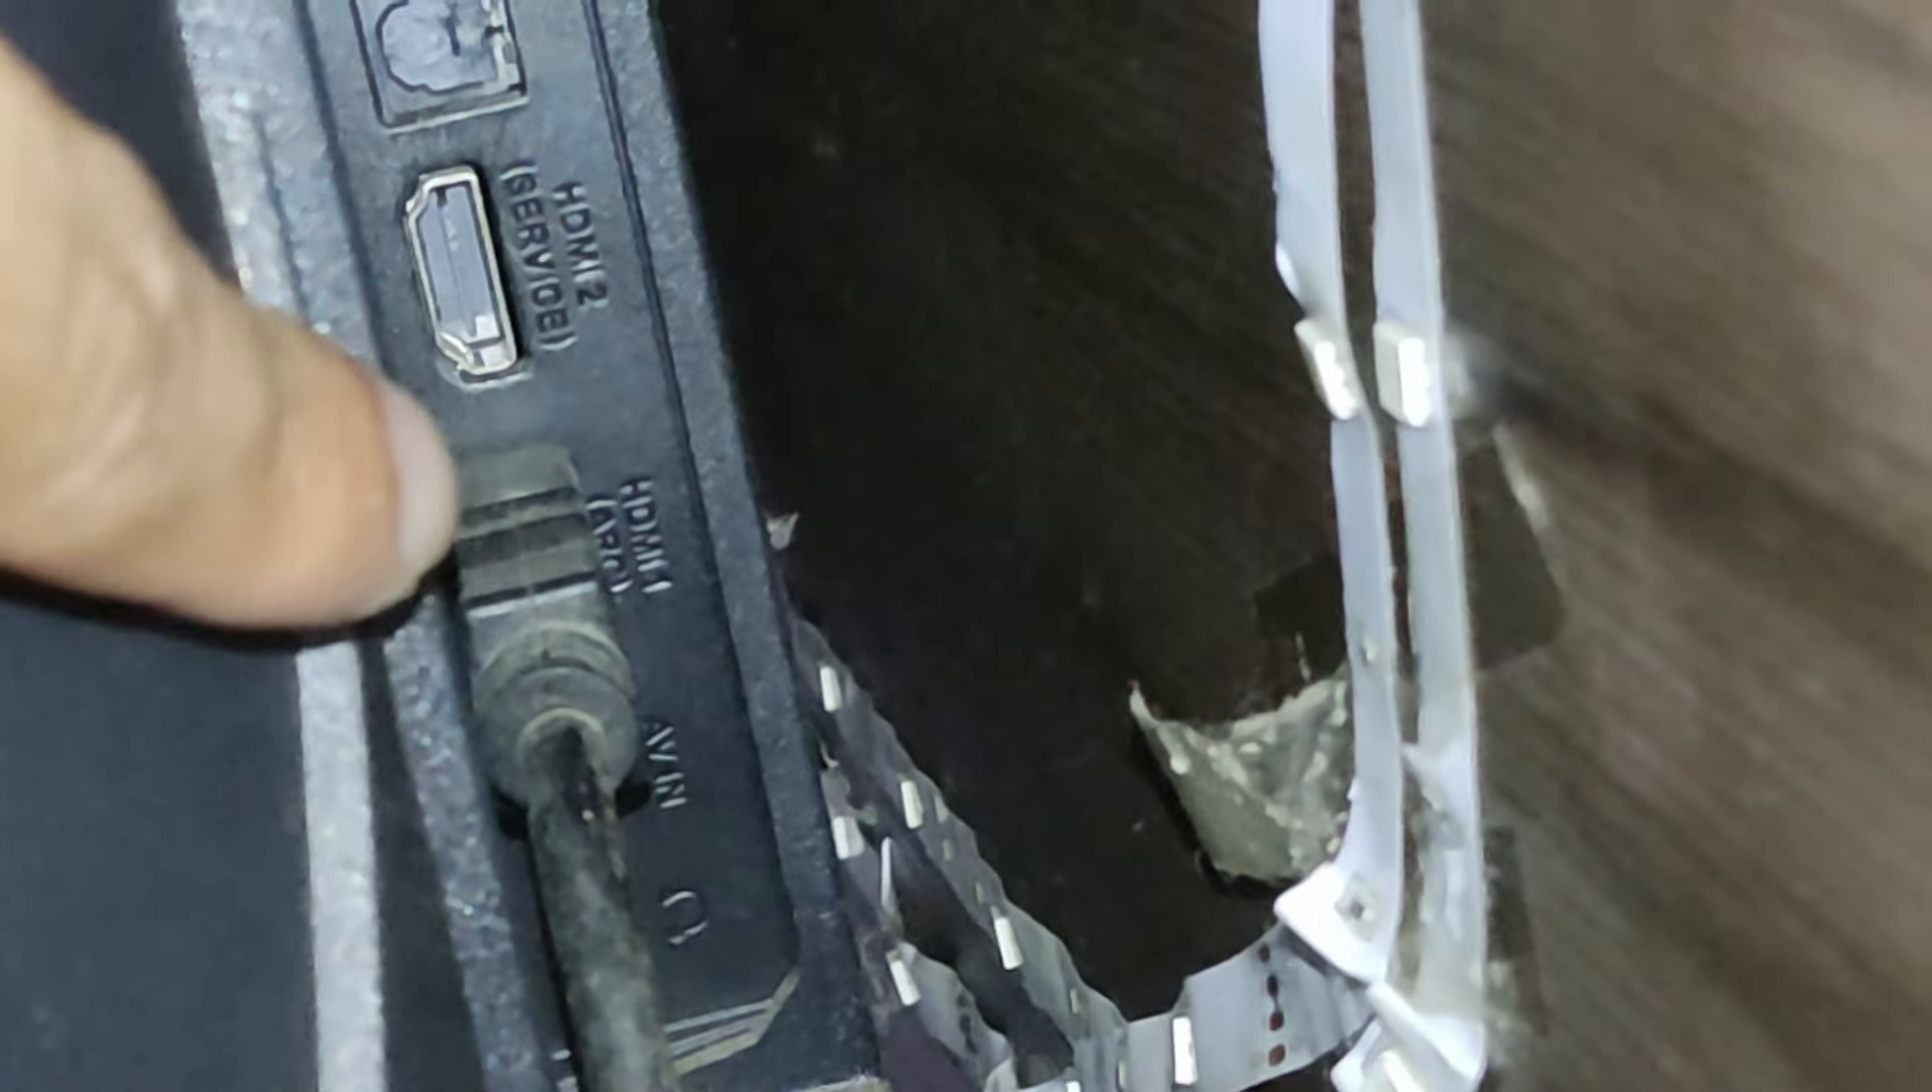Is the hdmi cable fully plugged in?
Yes.